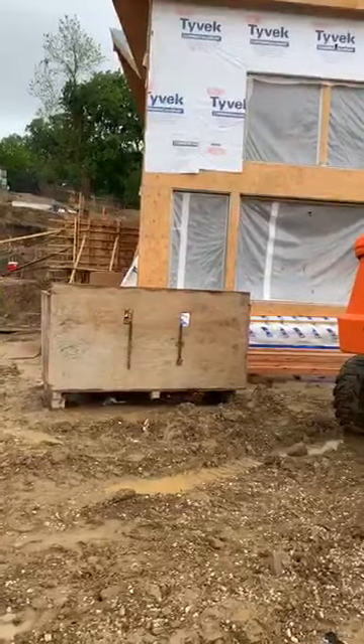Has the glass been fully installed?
No.